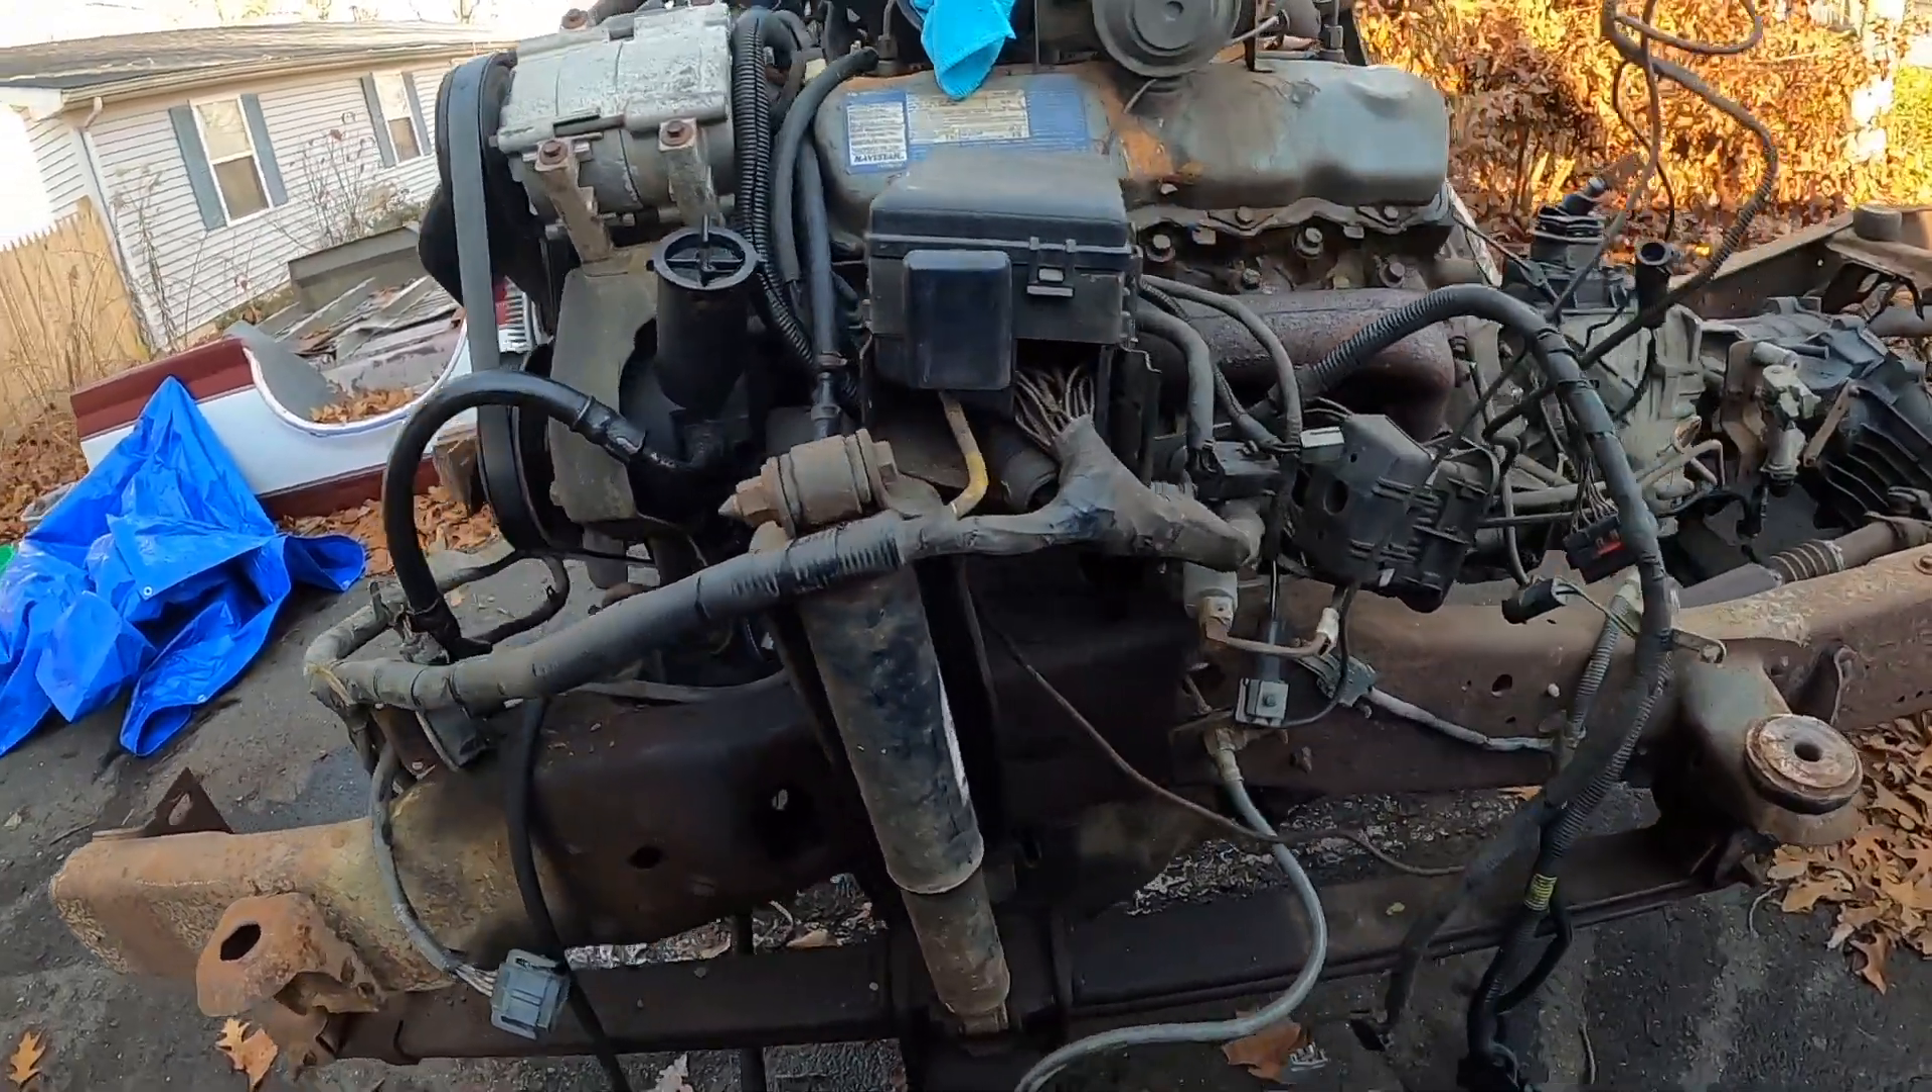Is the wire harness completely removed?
No.